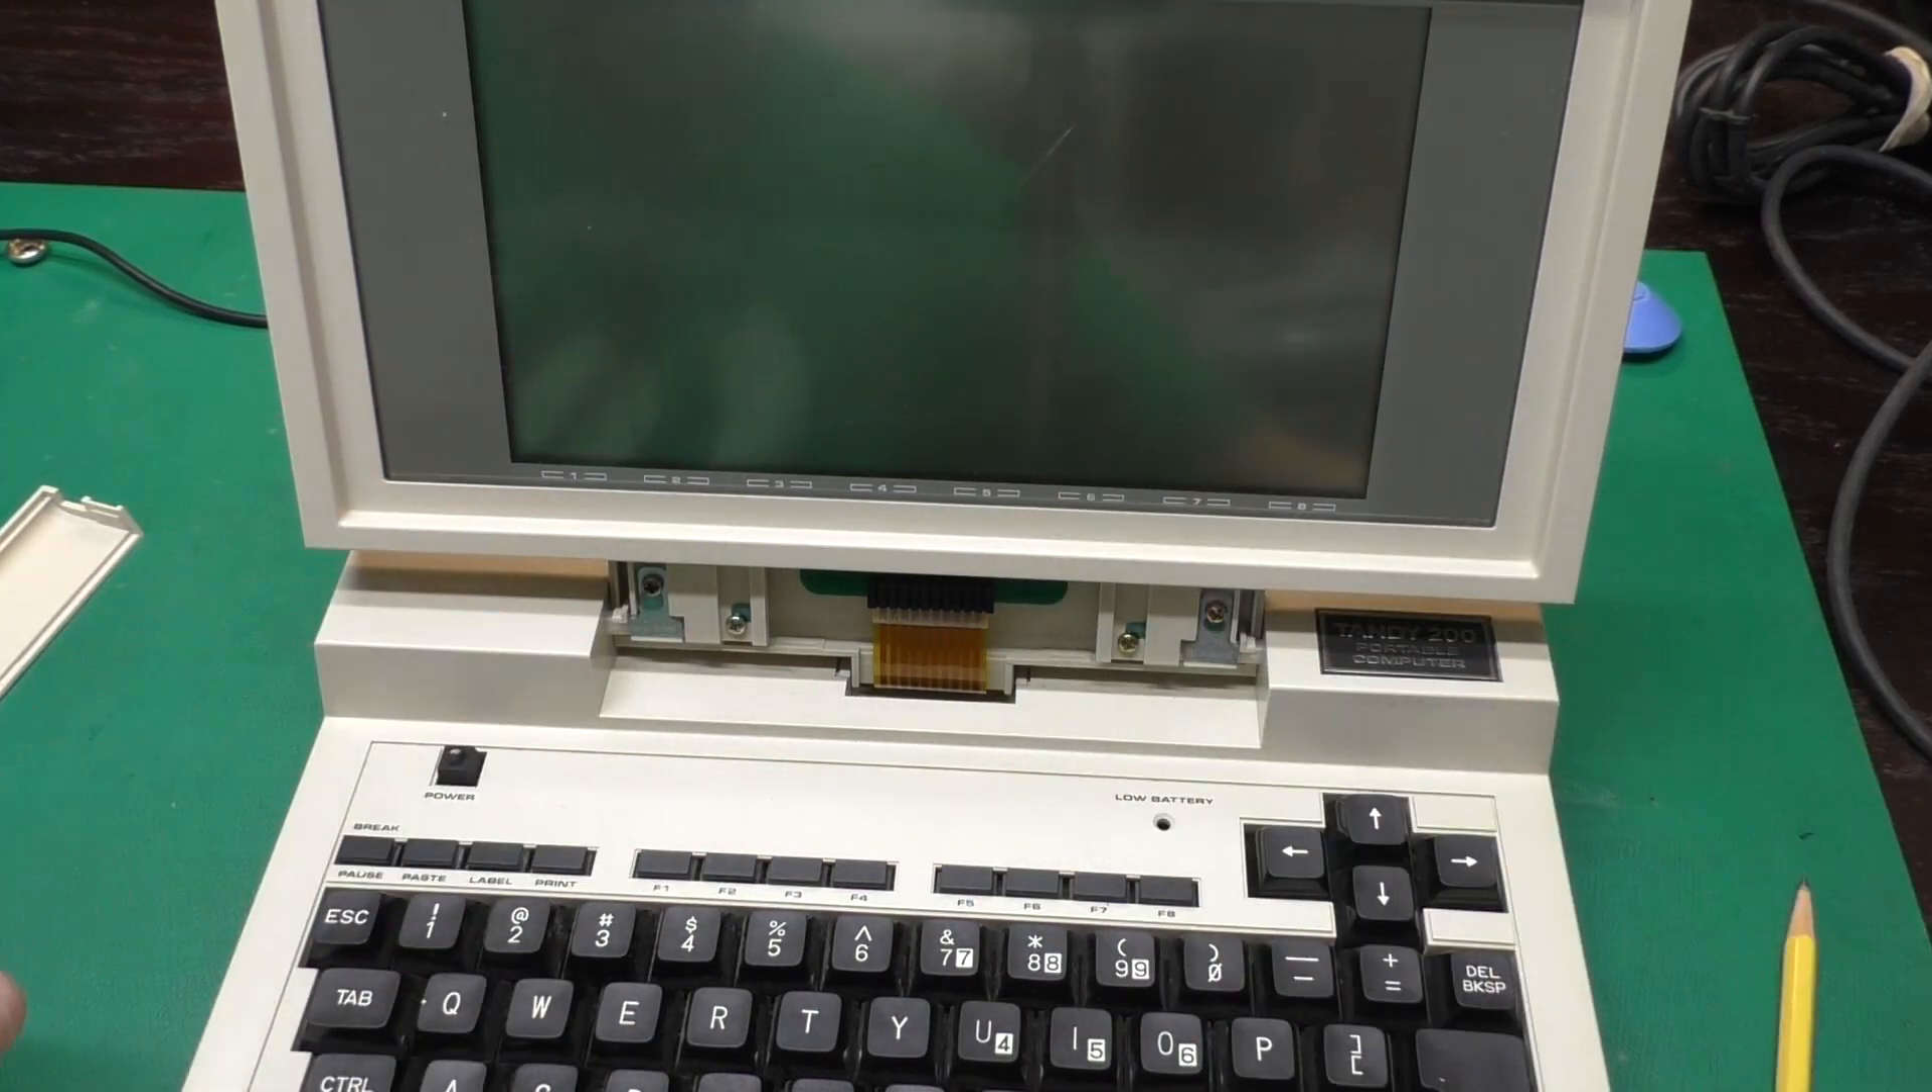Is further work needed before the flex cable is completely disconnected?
Yes.